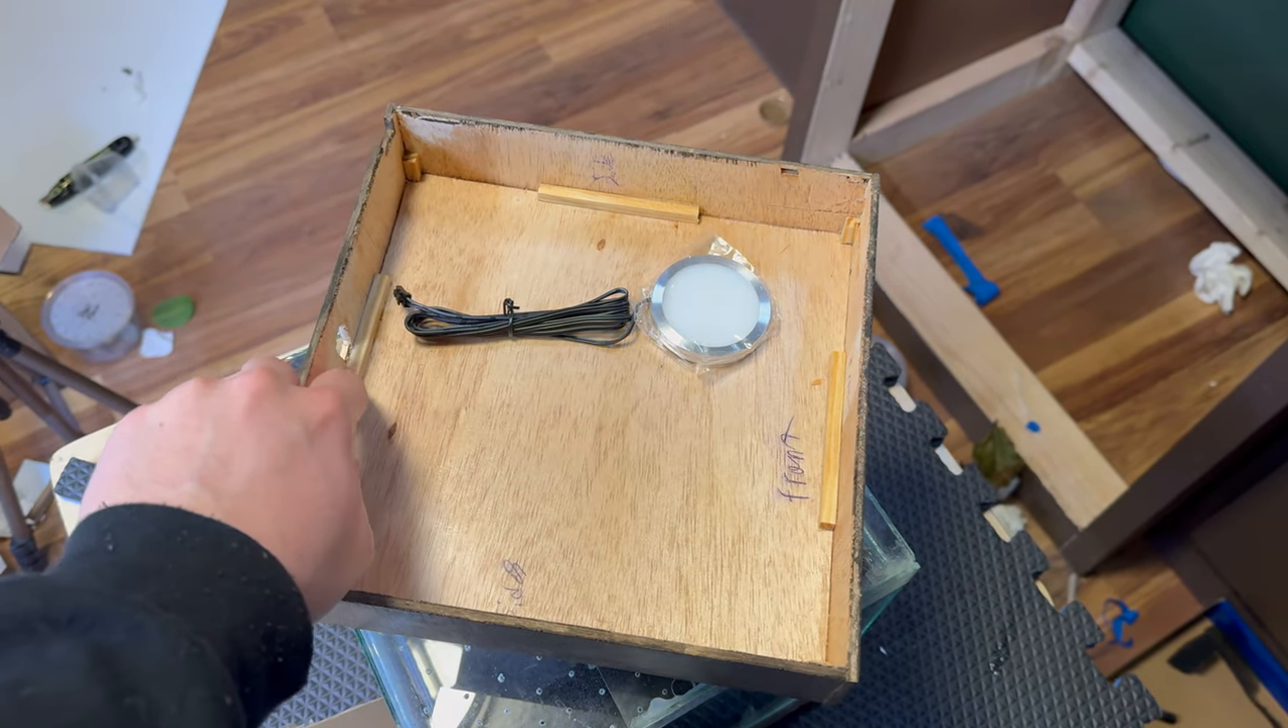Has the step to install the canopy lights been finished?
No.